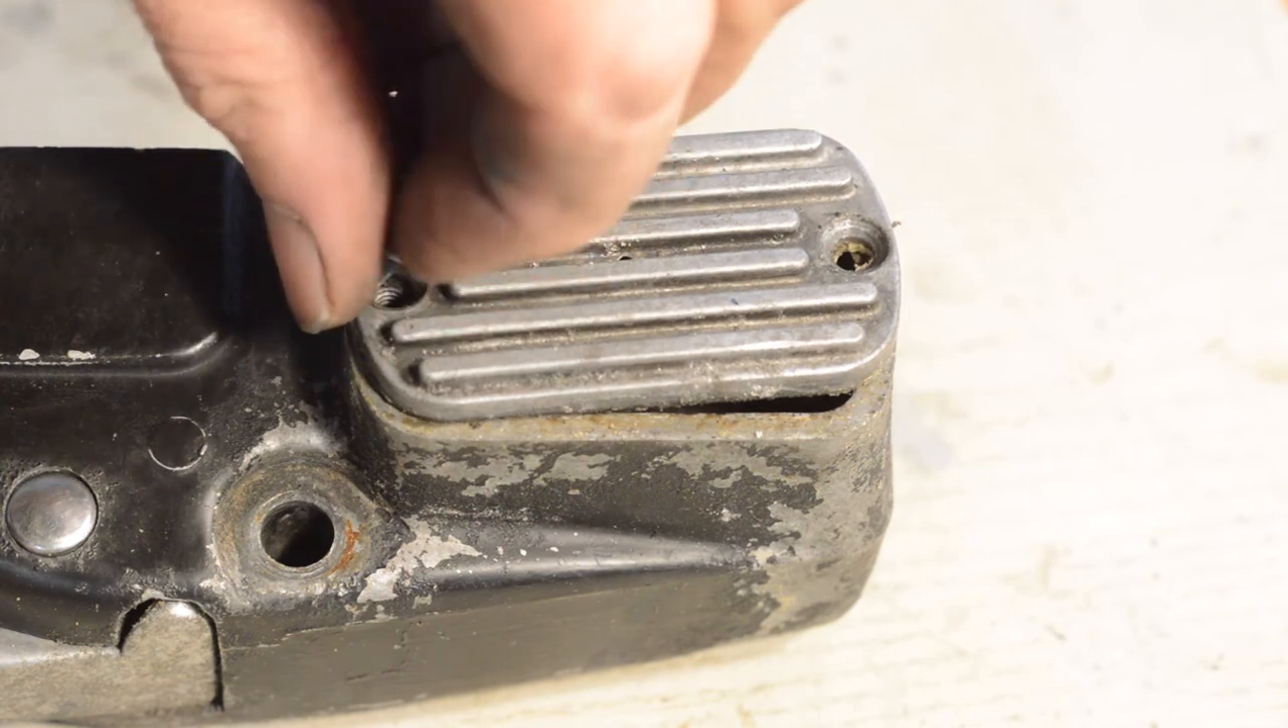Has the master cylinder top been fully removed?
No.